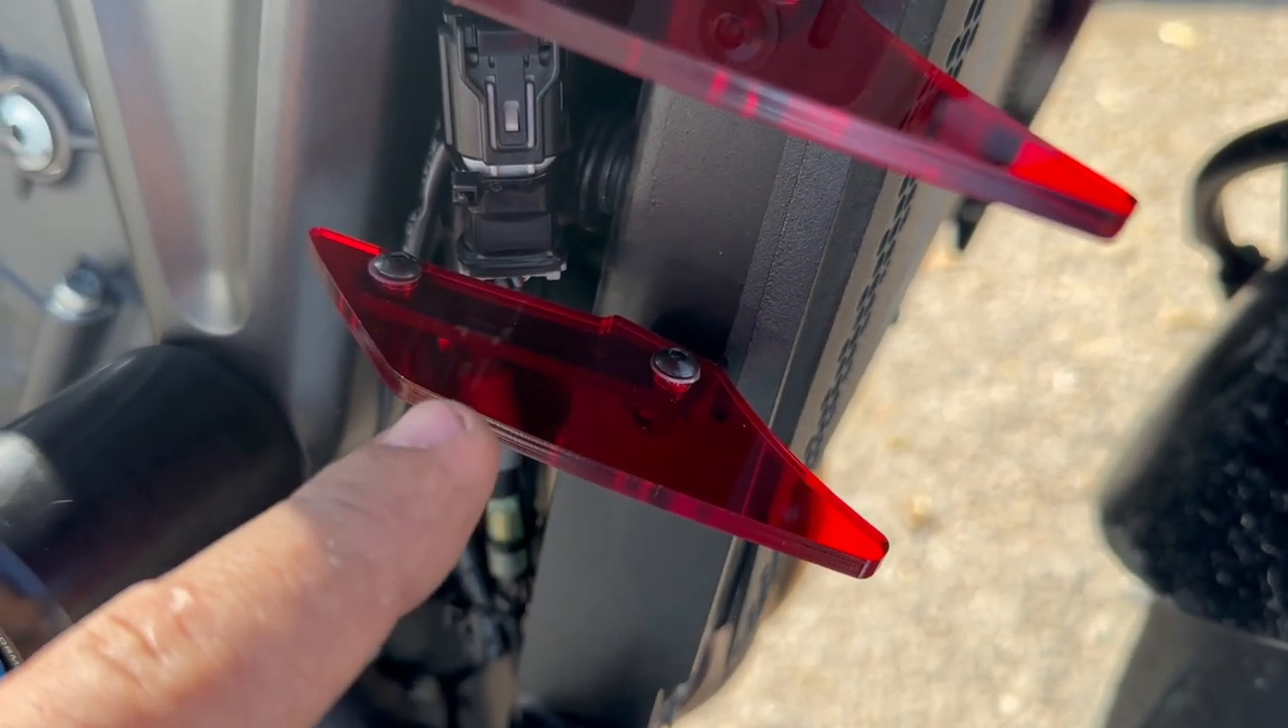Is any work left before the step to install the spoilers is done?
No.